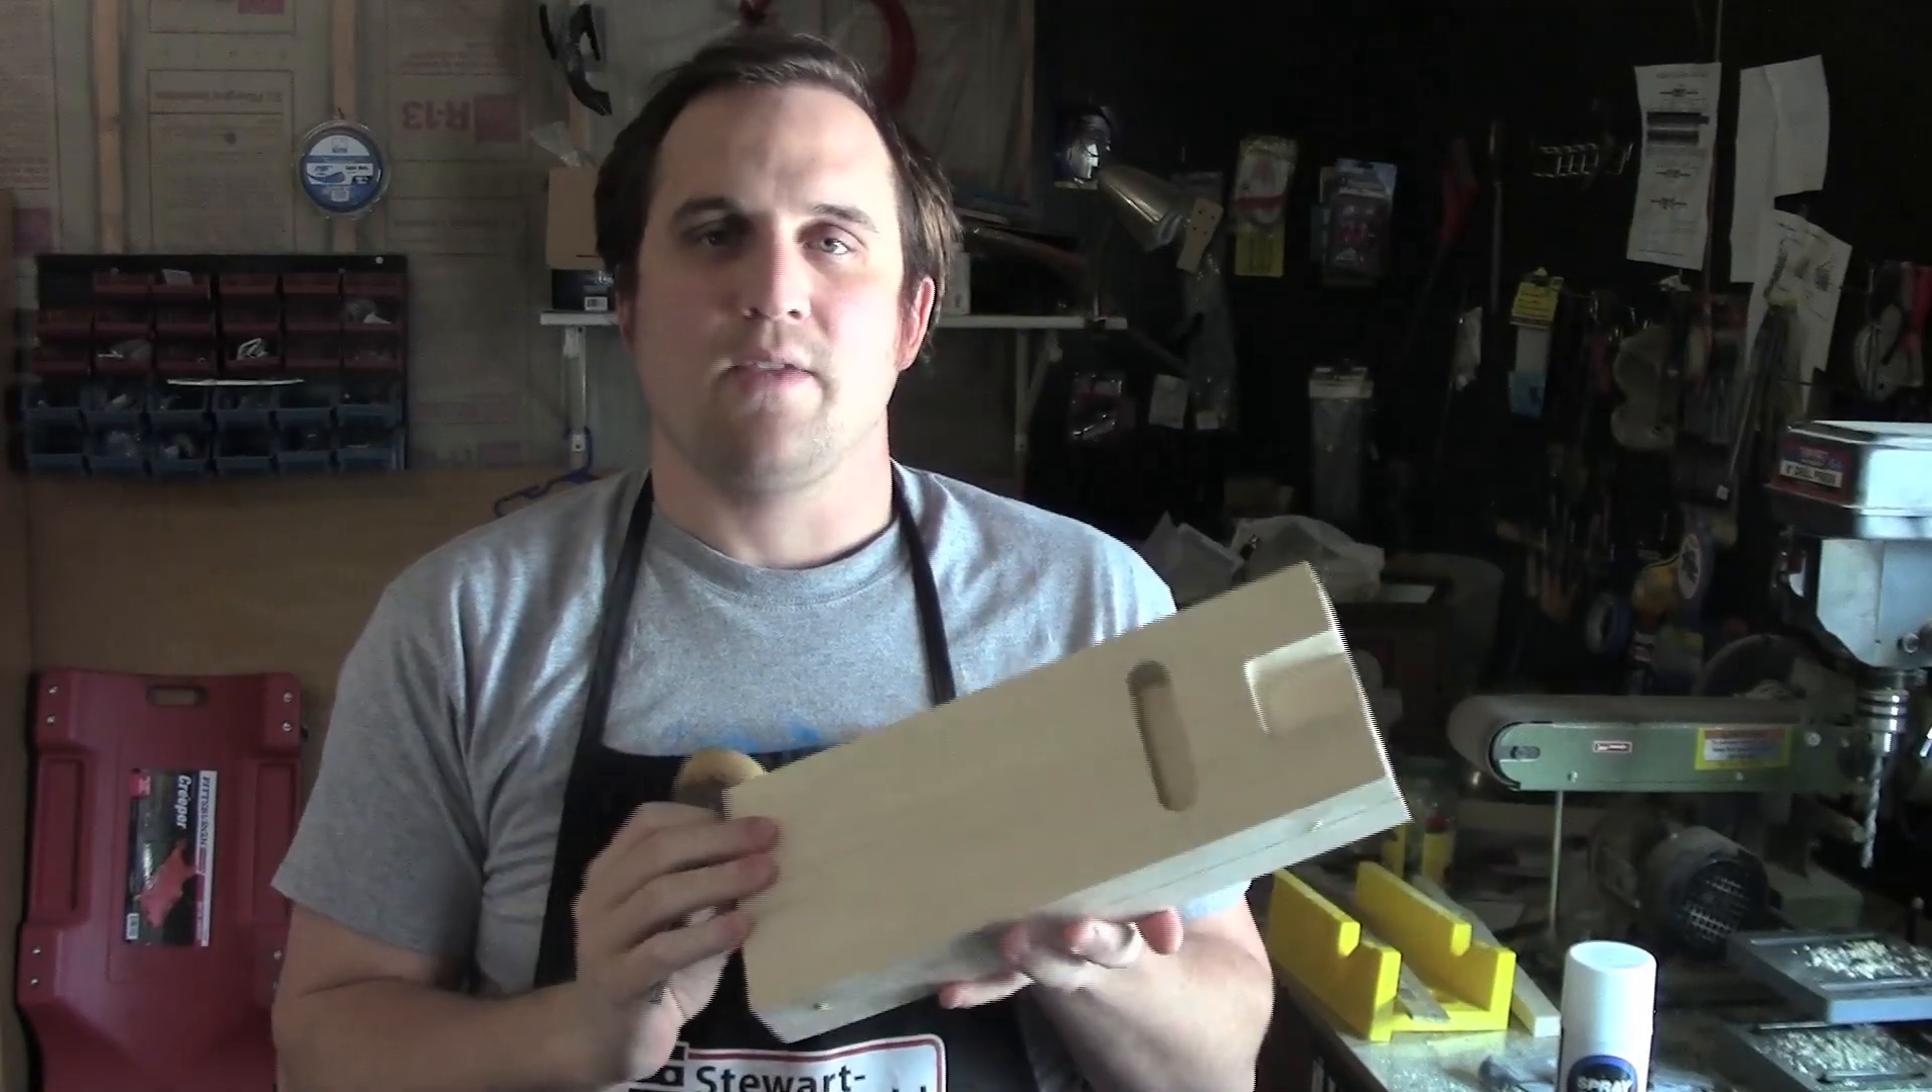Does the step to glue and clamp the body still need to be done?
No.